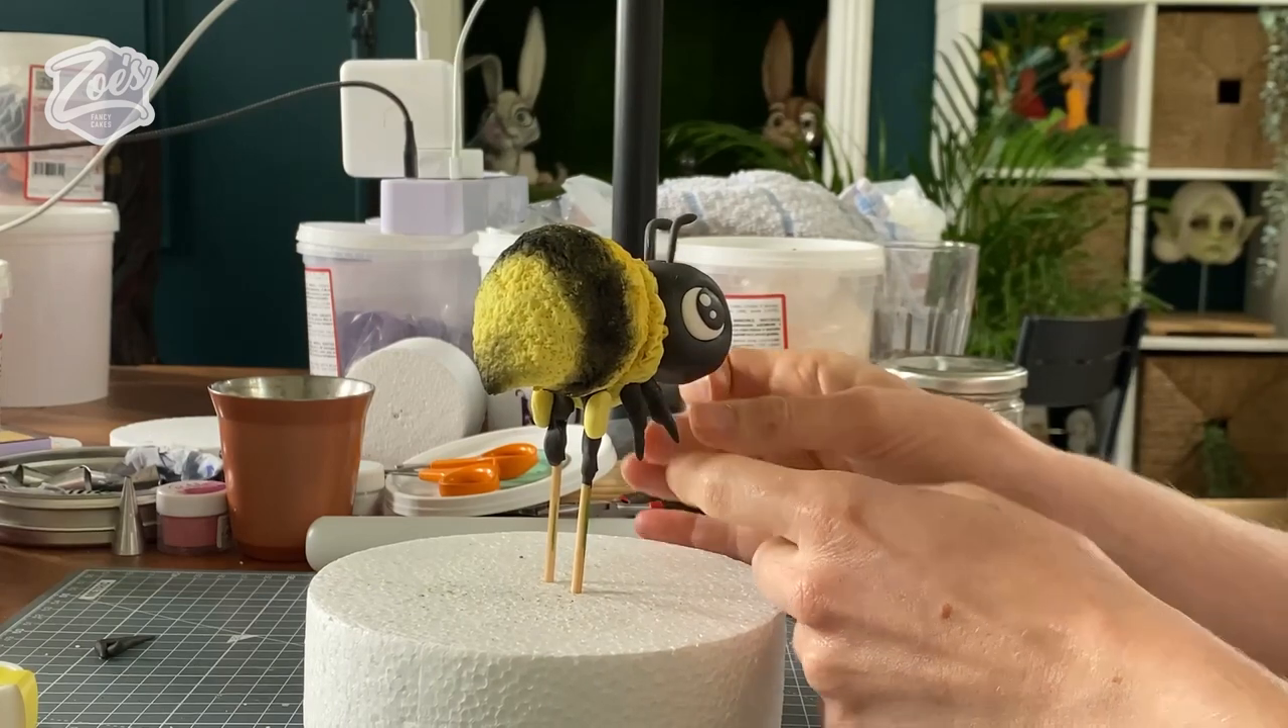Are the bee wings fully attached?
No.